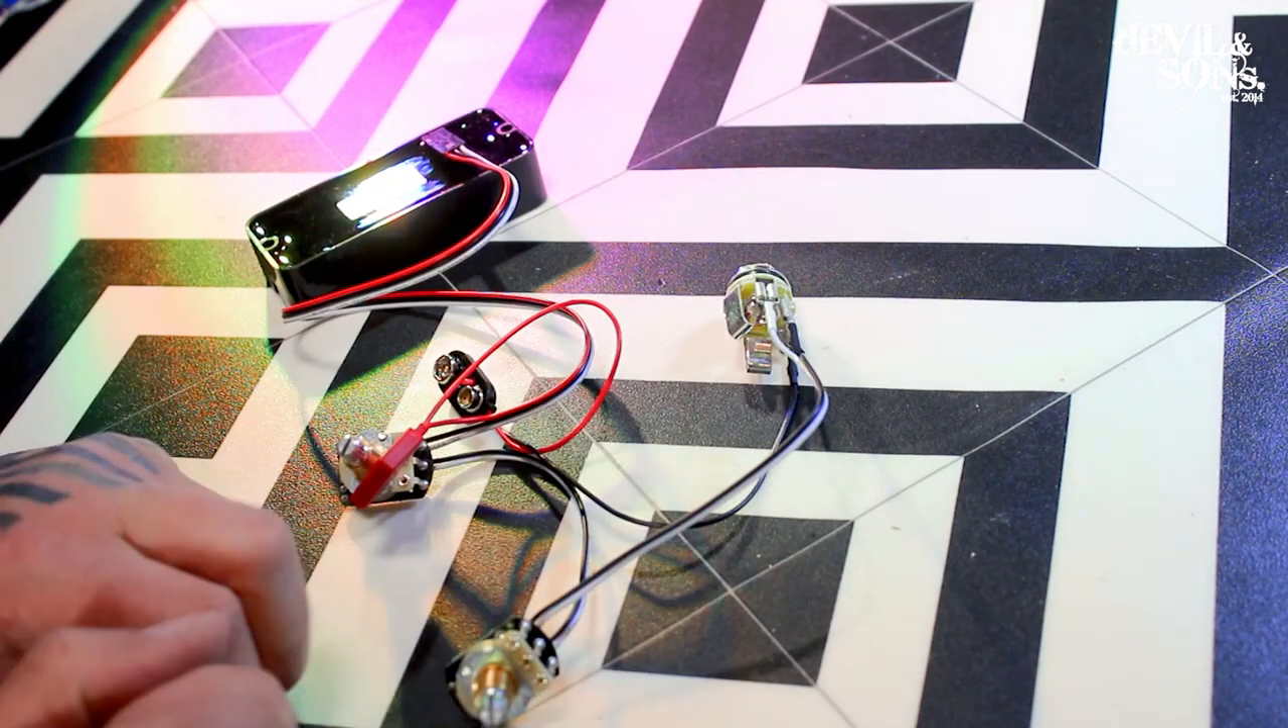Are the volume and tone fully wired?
Yes.